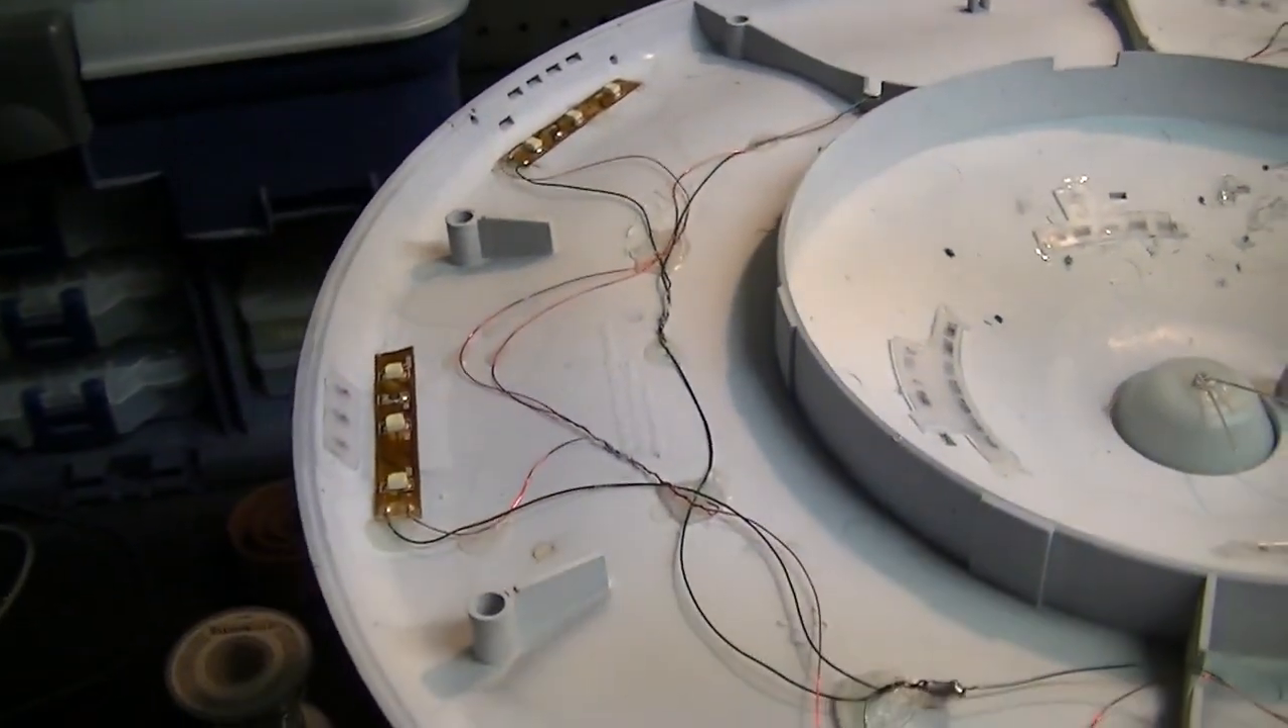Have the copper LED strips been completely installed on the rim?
Yes.